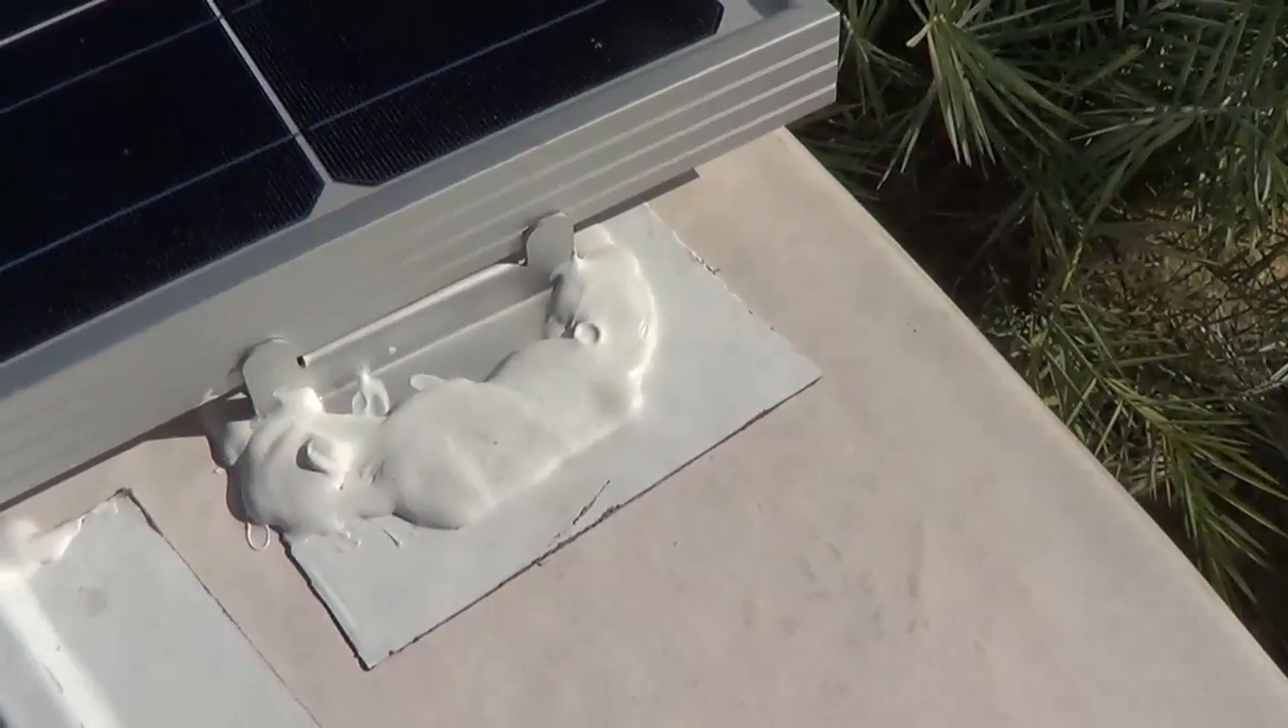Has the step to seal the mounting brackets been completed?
Yes.